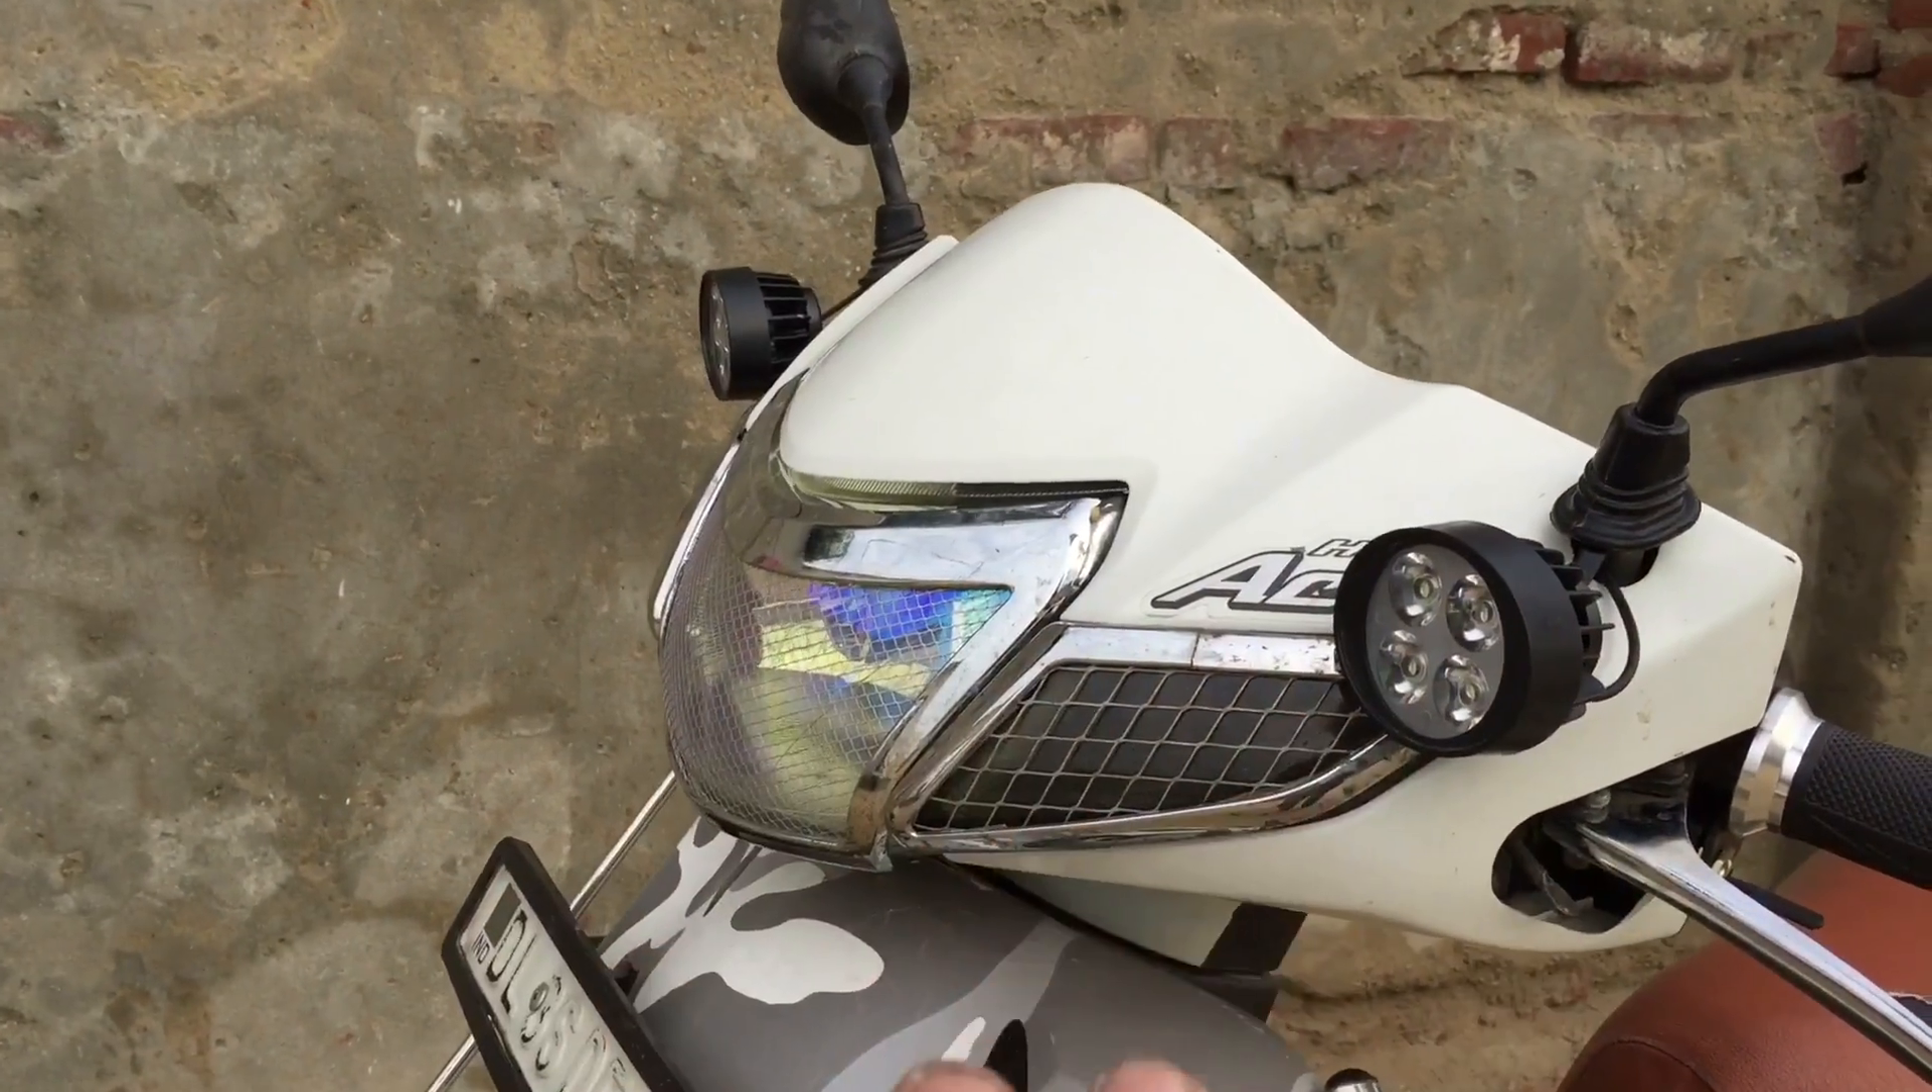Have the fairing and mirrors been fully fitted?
Yes.